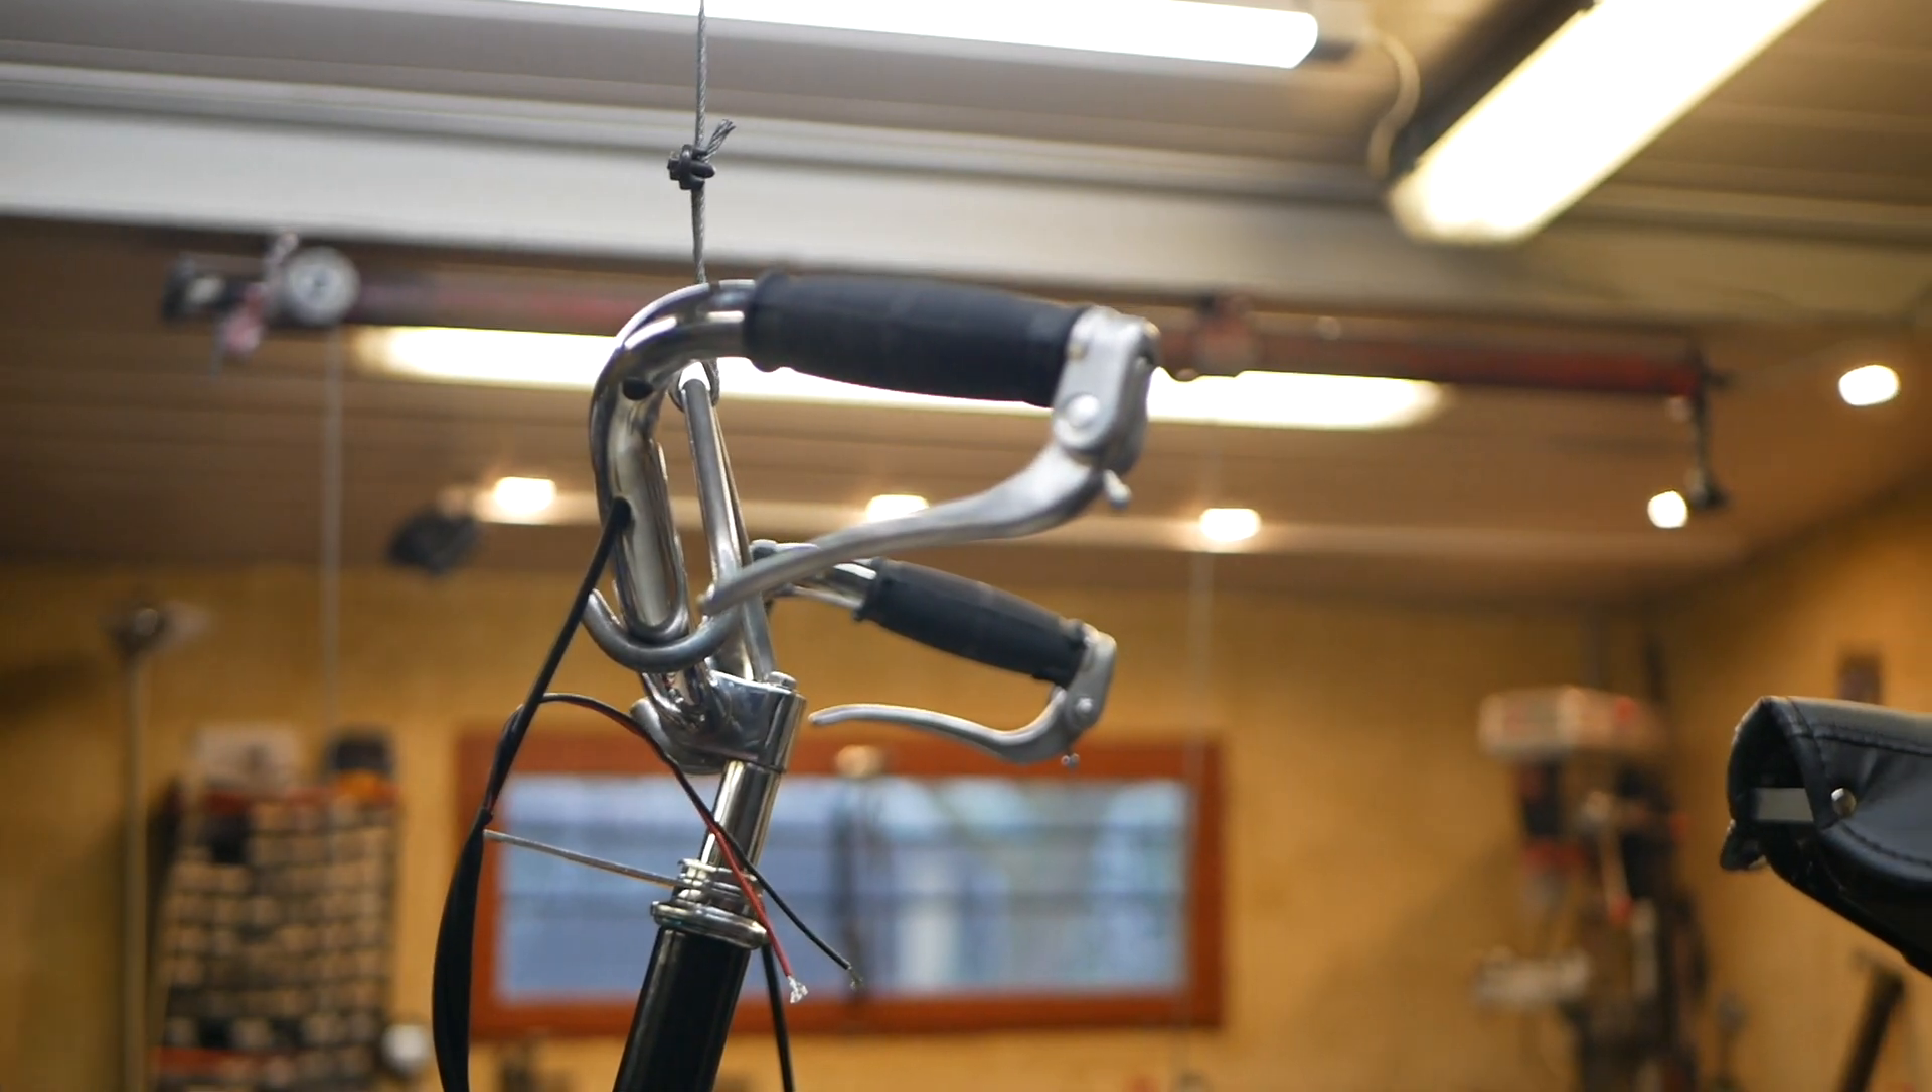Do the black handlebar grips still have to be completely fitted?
No.